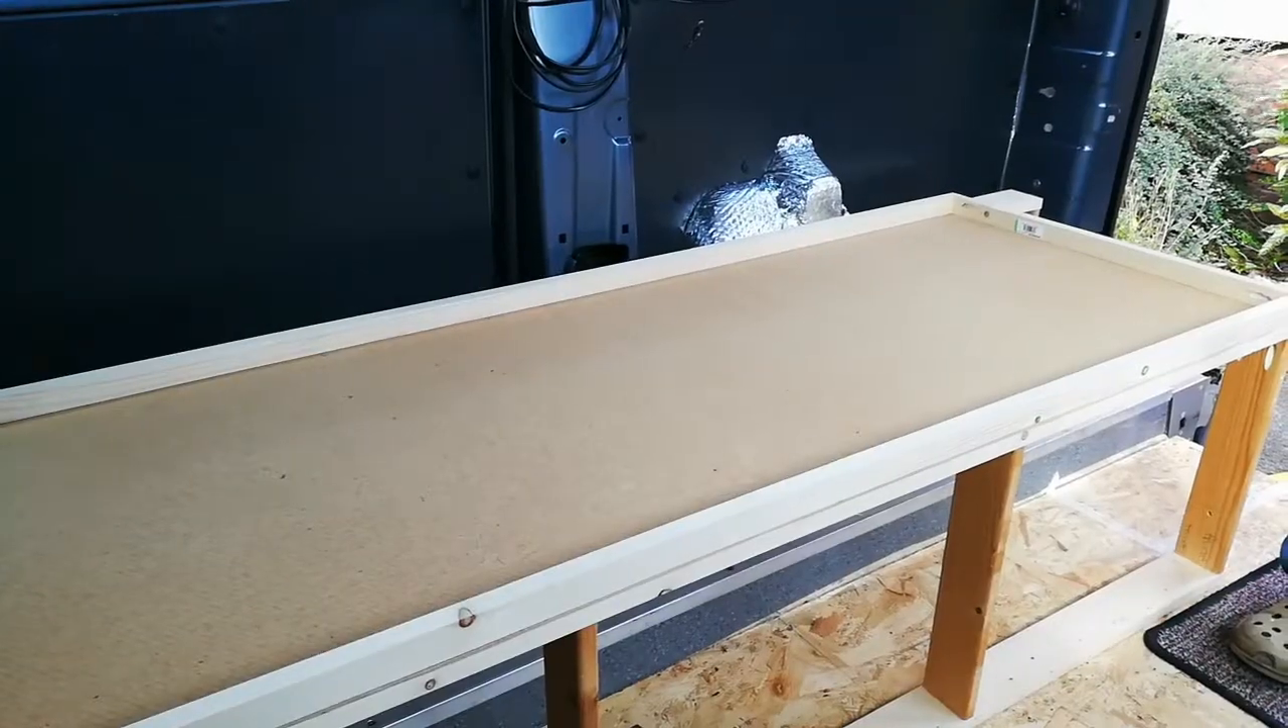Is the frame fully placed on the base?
Yes.